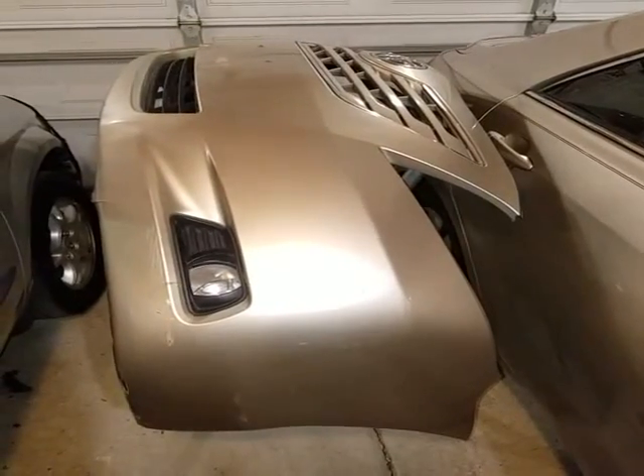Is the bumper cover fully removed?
Yes.